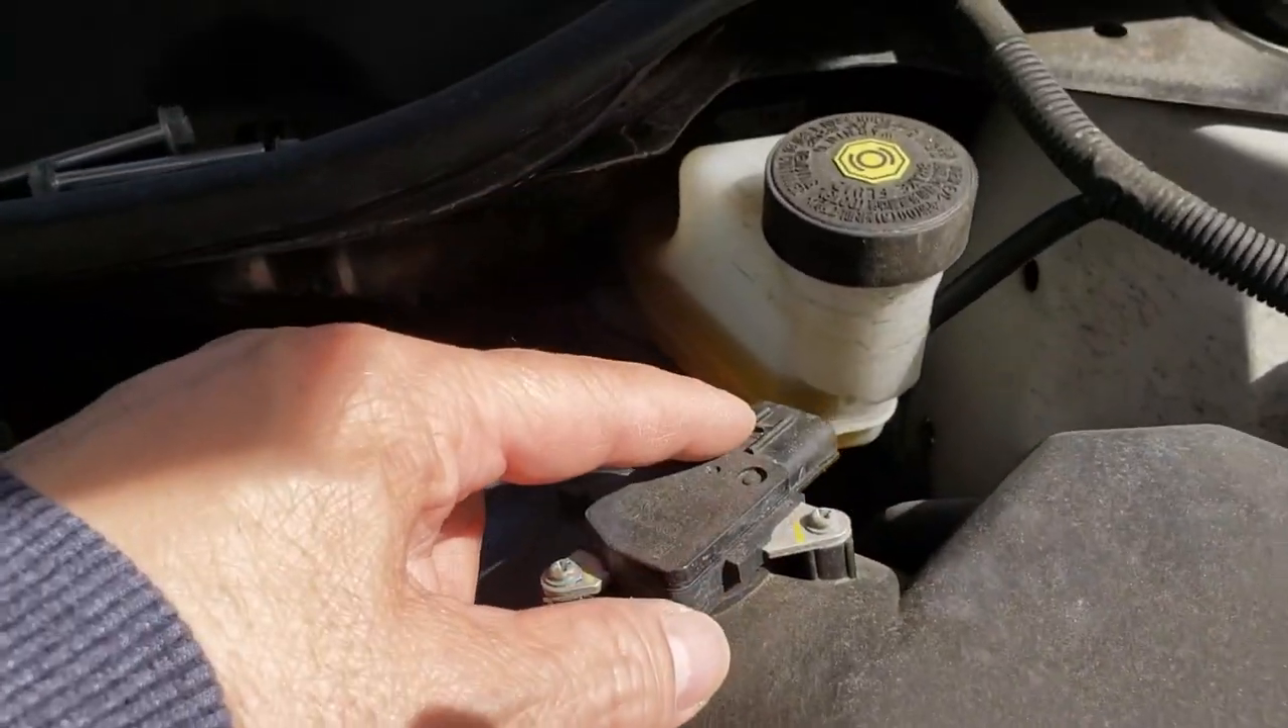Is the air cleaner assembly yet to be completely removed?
Yes.